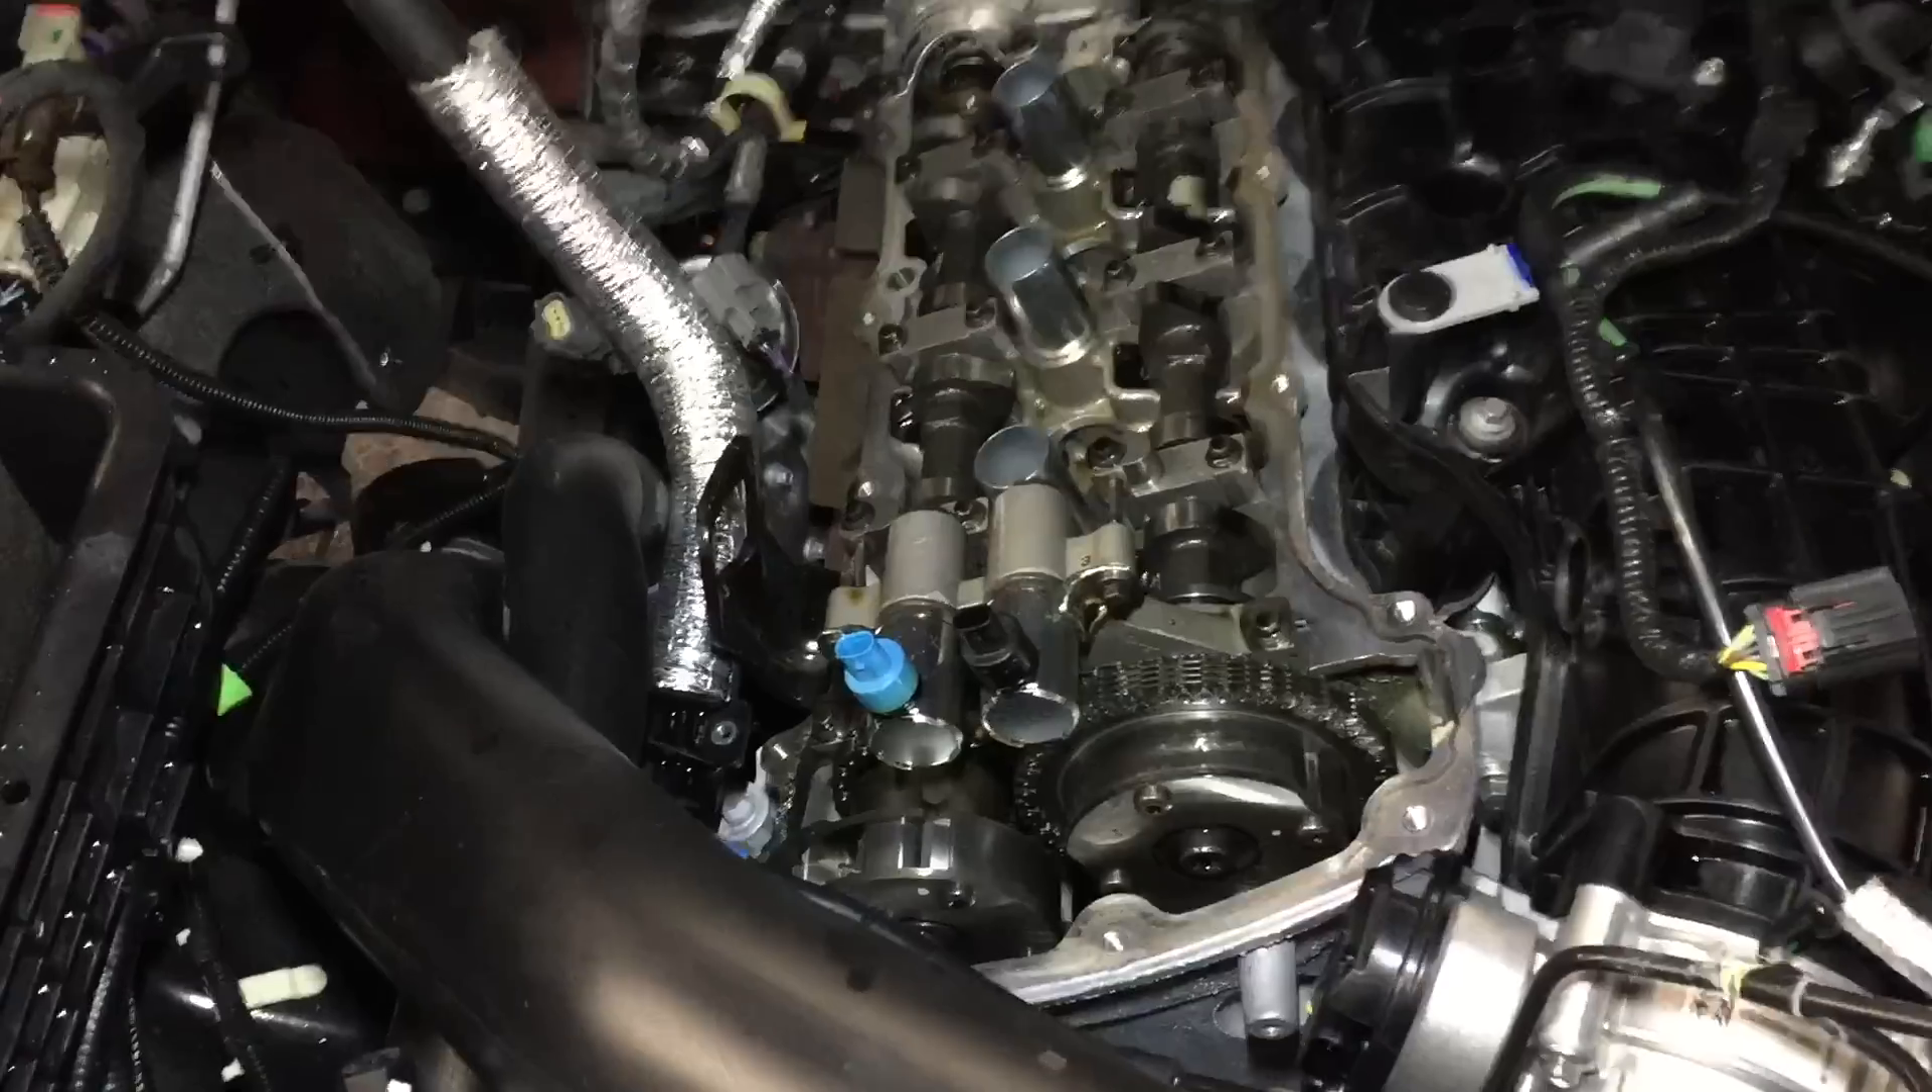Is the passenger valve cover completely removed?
Yes.